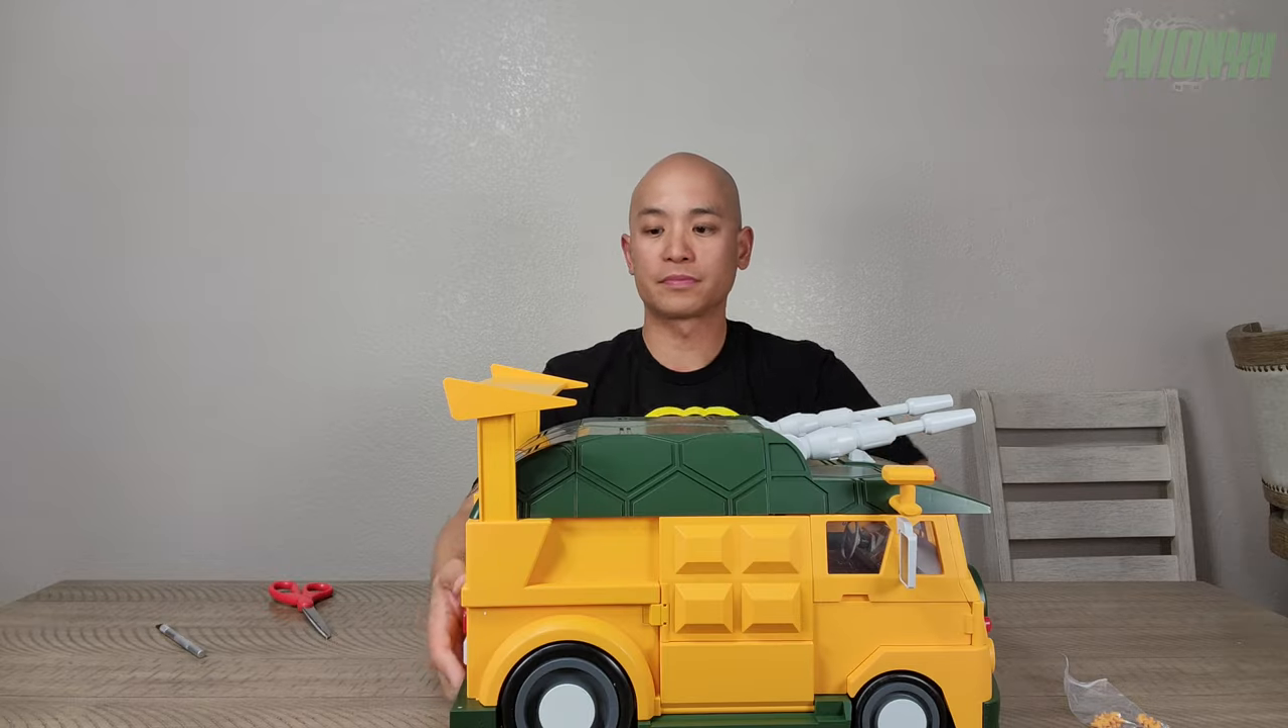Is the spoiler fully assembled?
Yes.